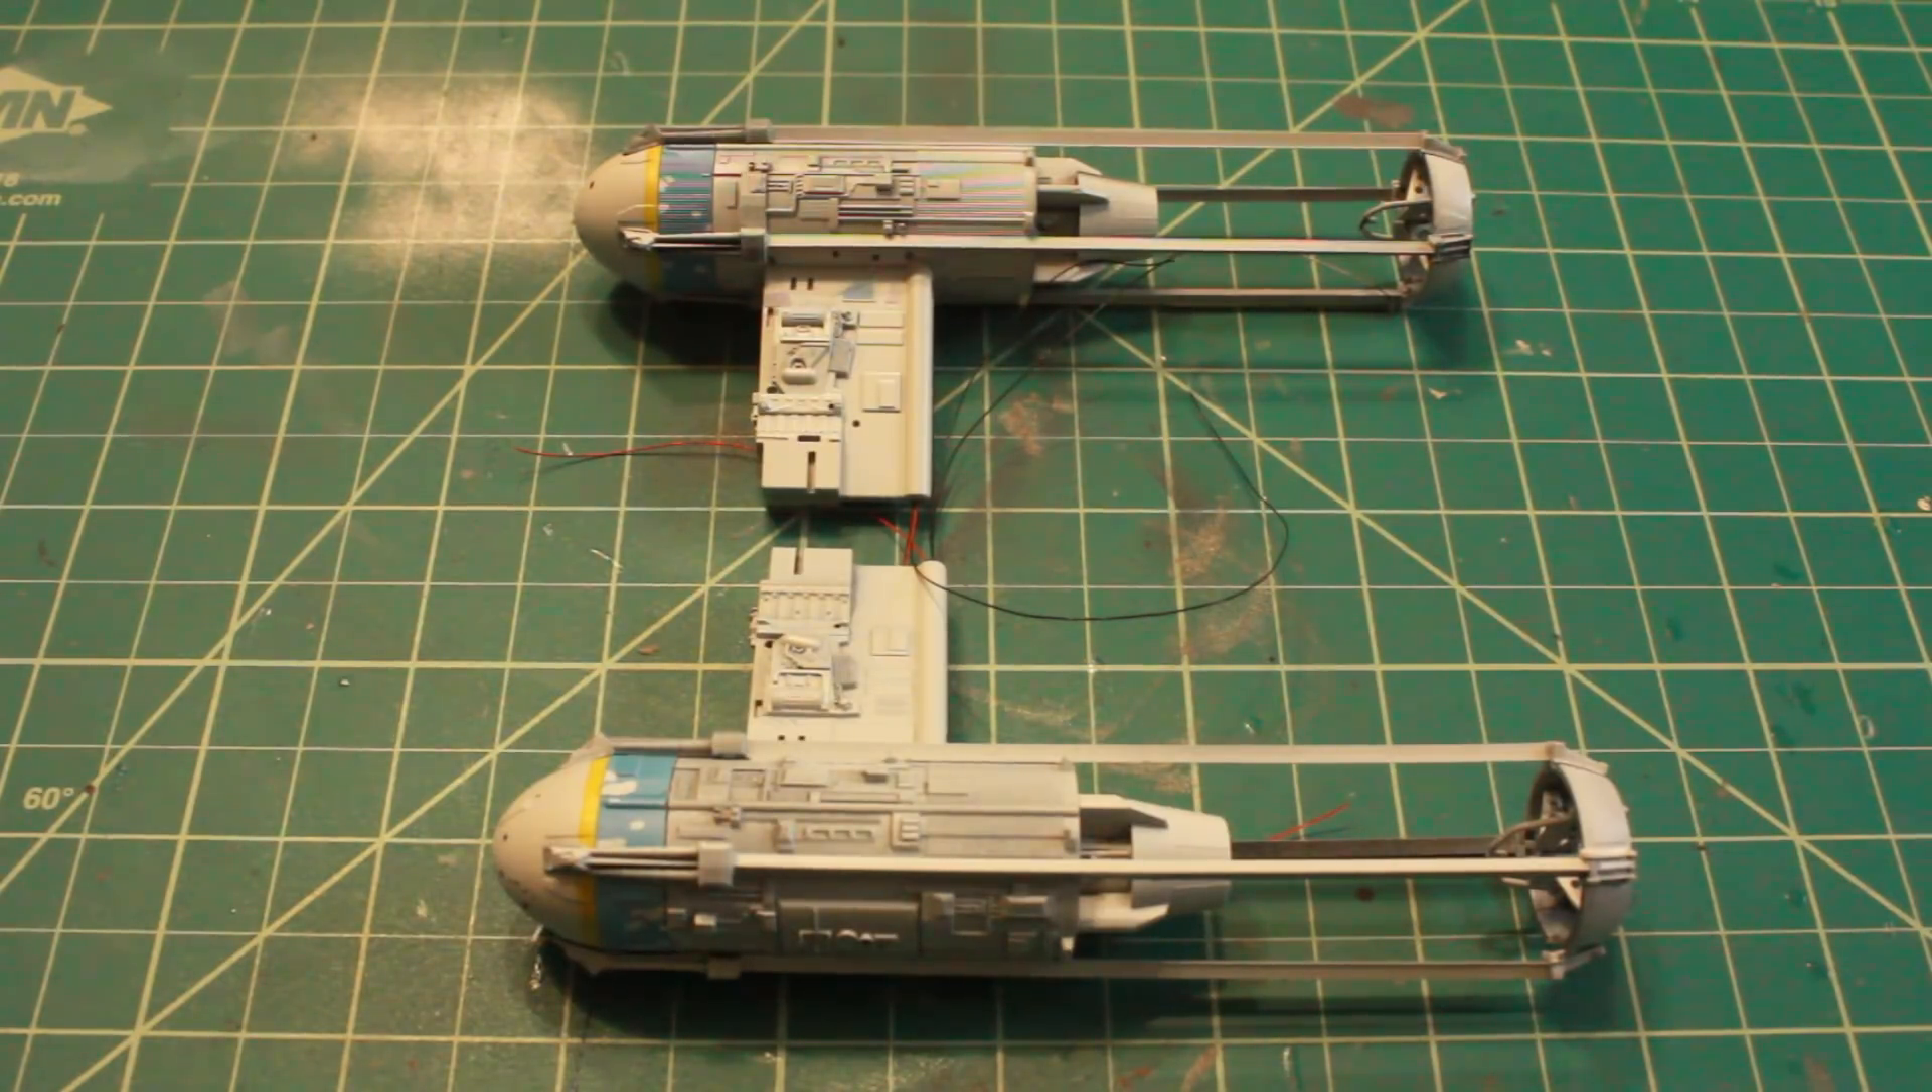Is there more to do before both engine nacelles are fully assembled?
No.